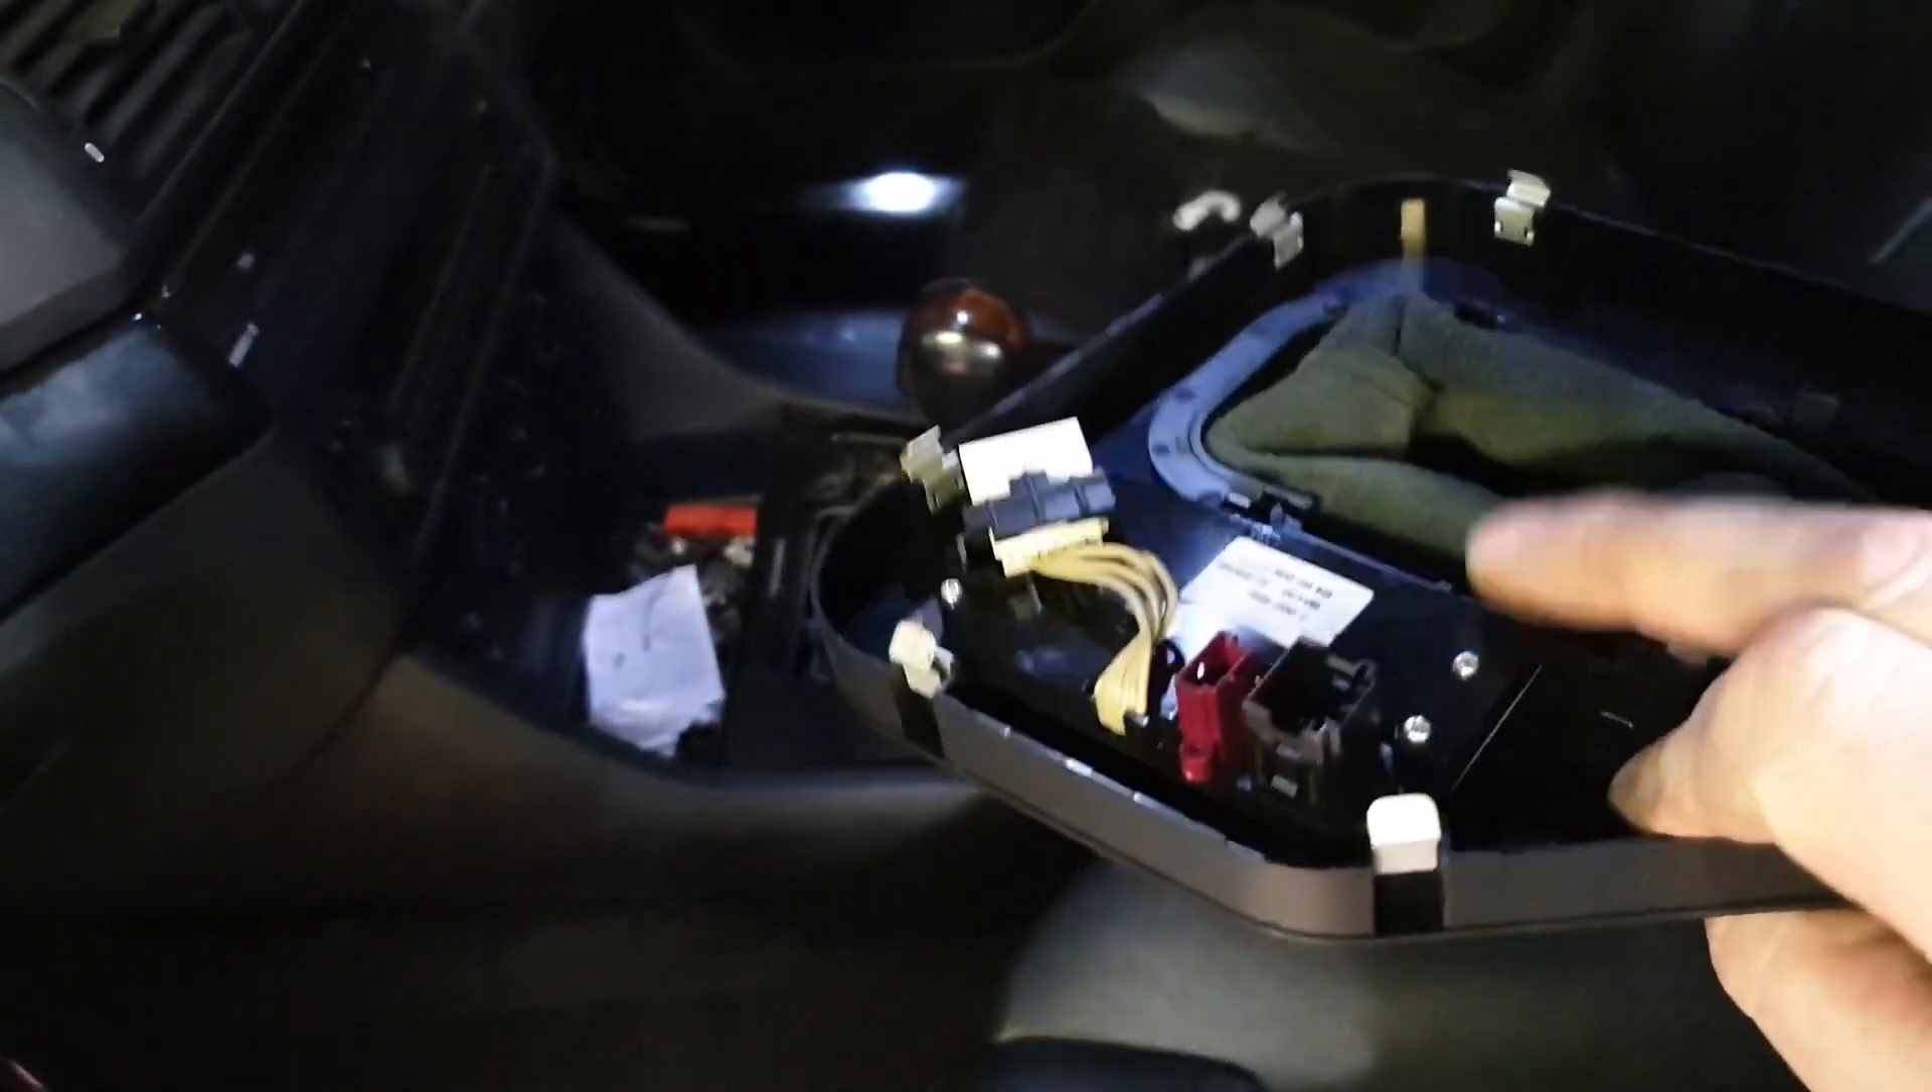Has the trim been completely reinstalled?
No.